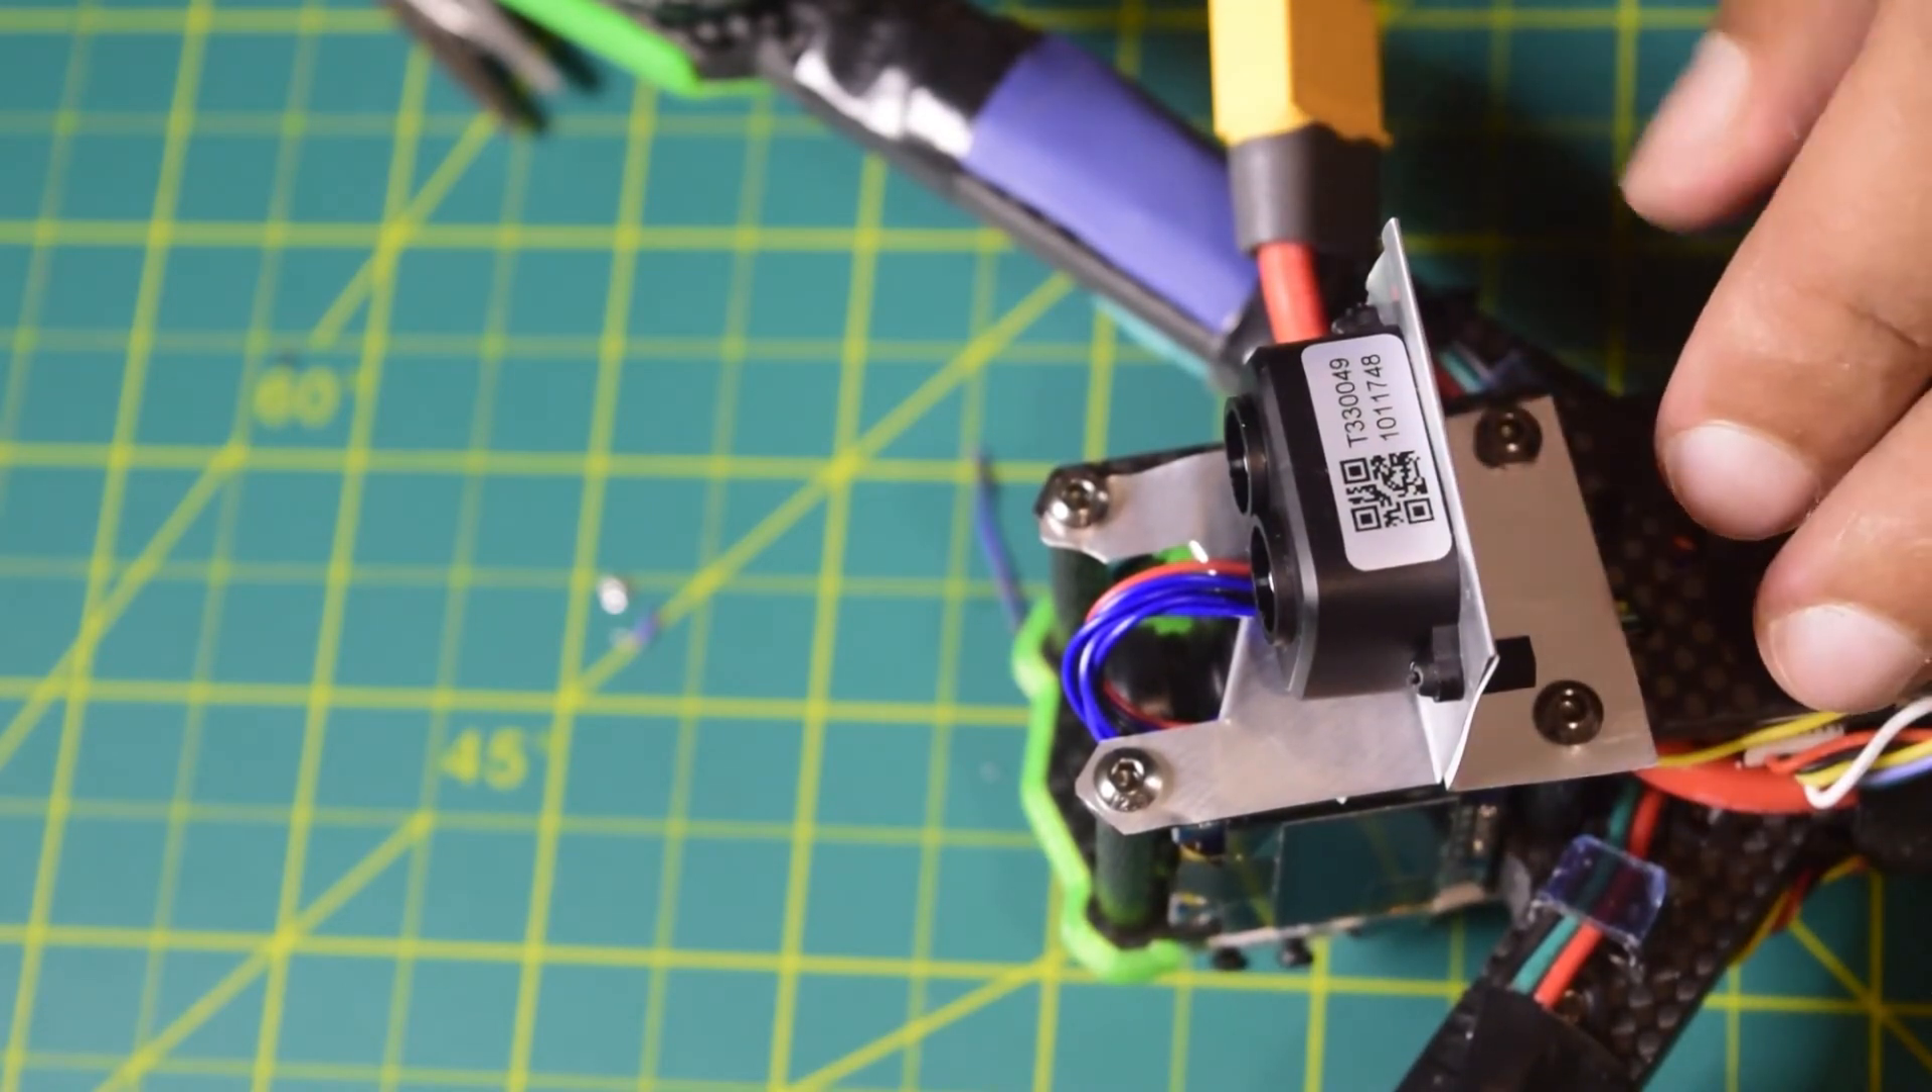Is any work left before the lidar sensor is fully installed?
No.